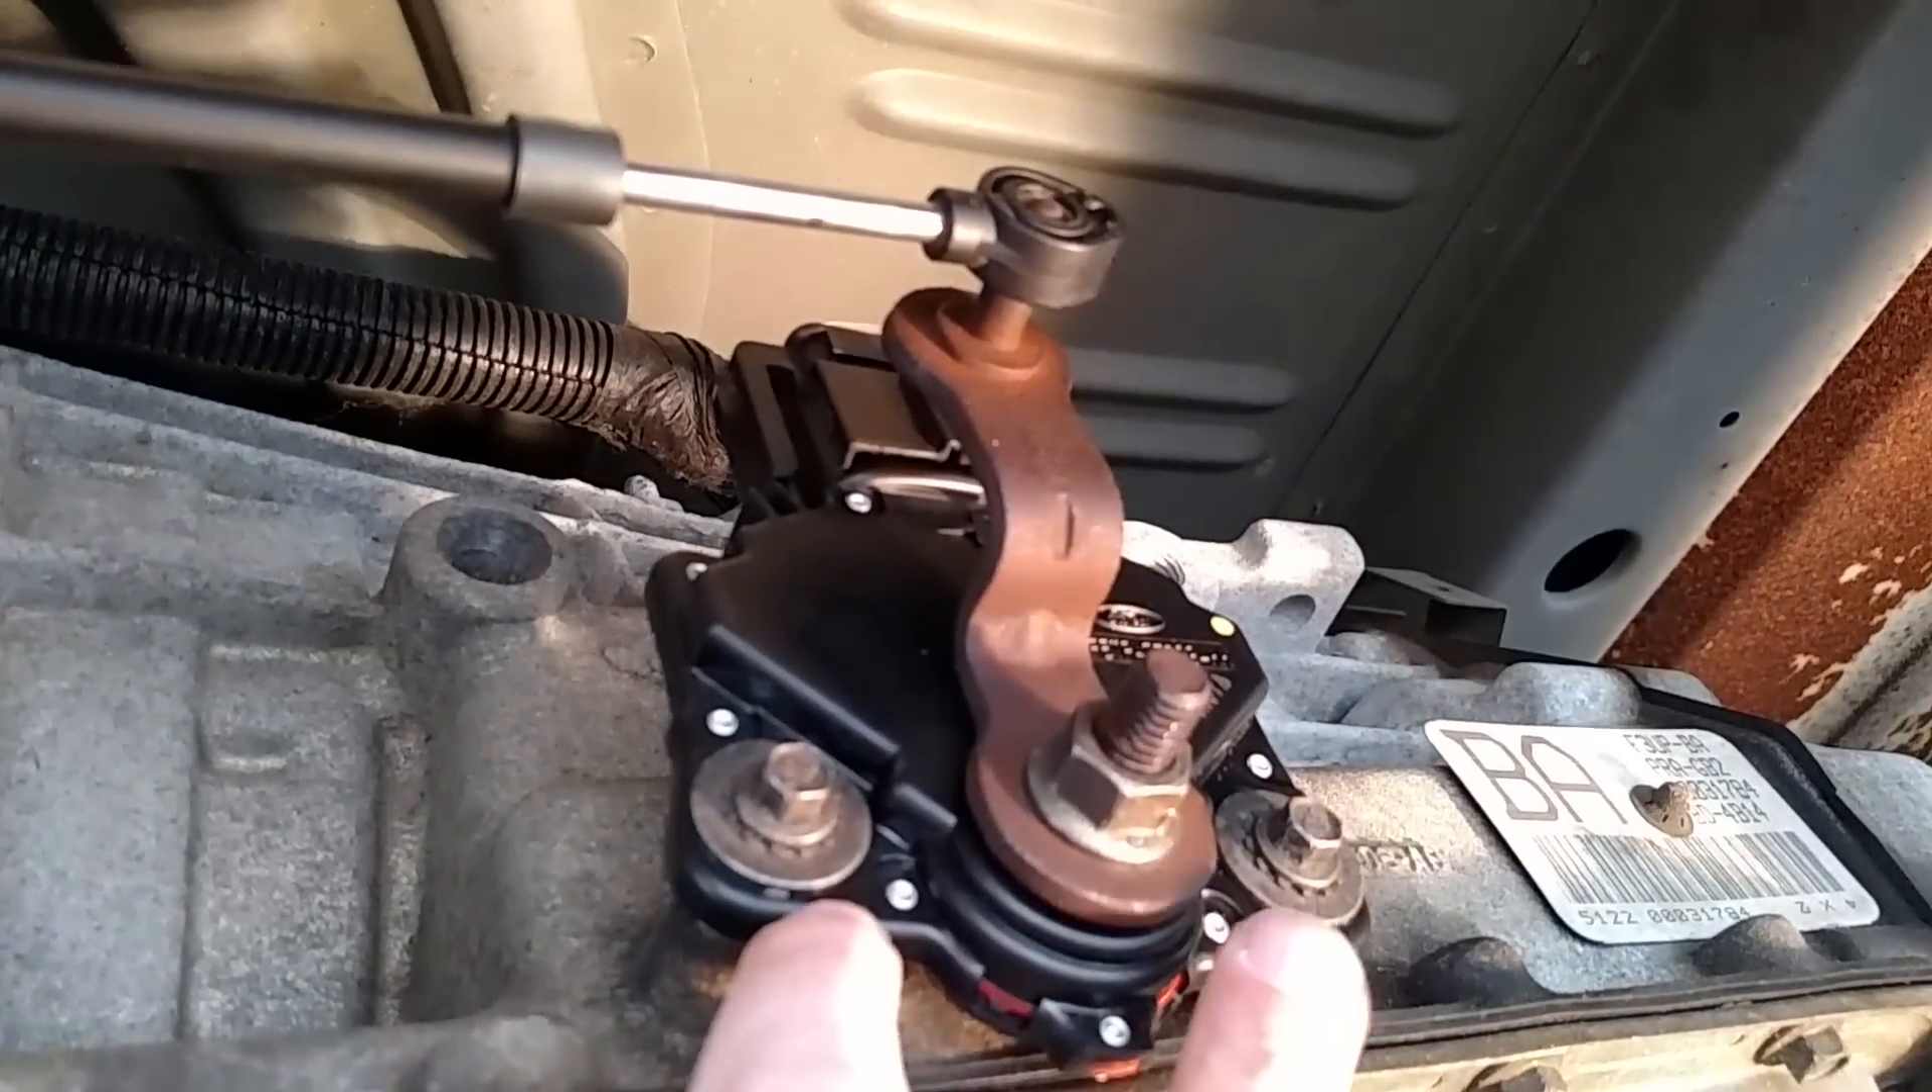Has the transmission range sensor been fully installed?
Yes.